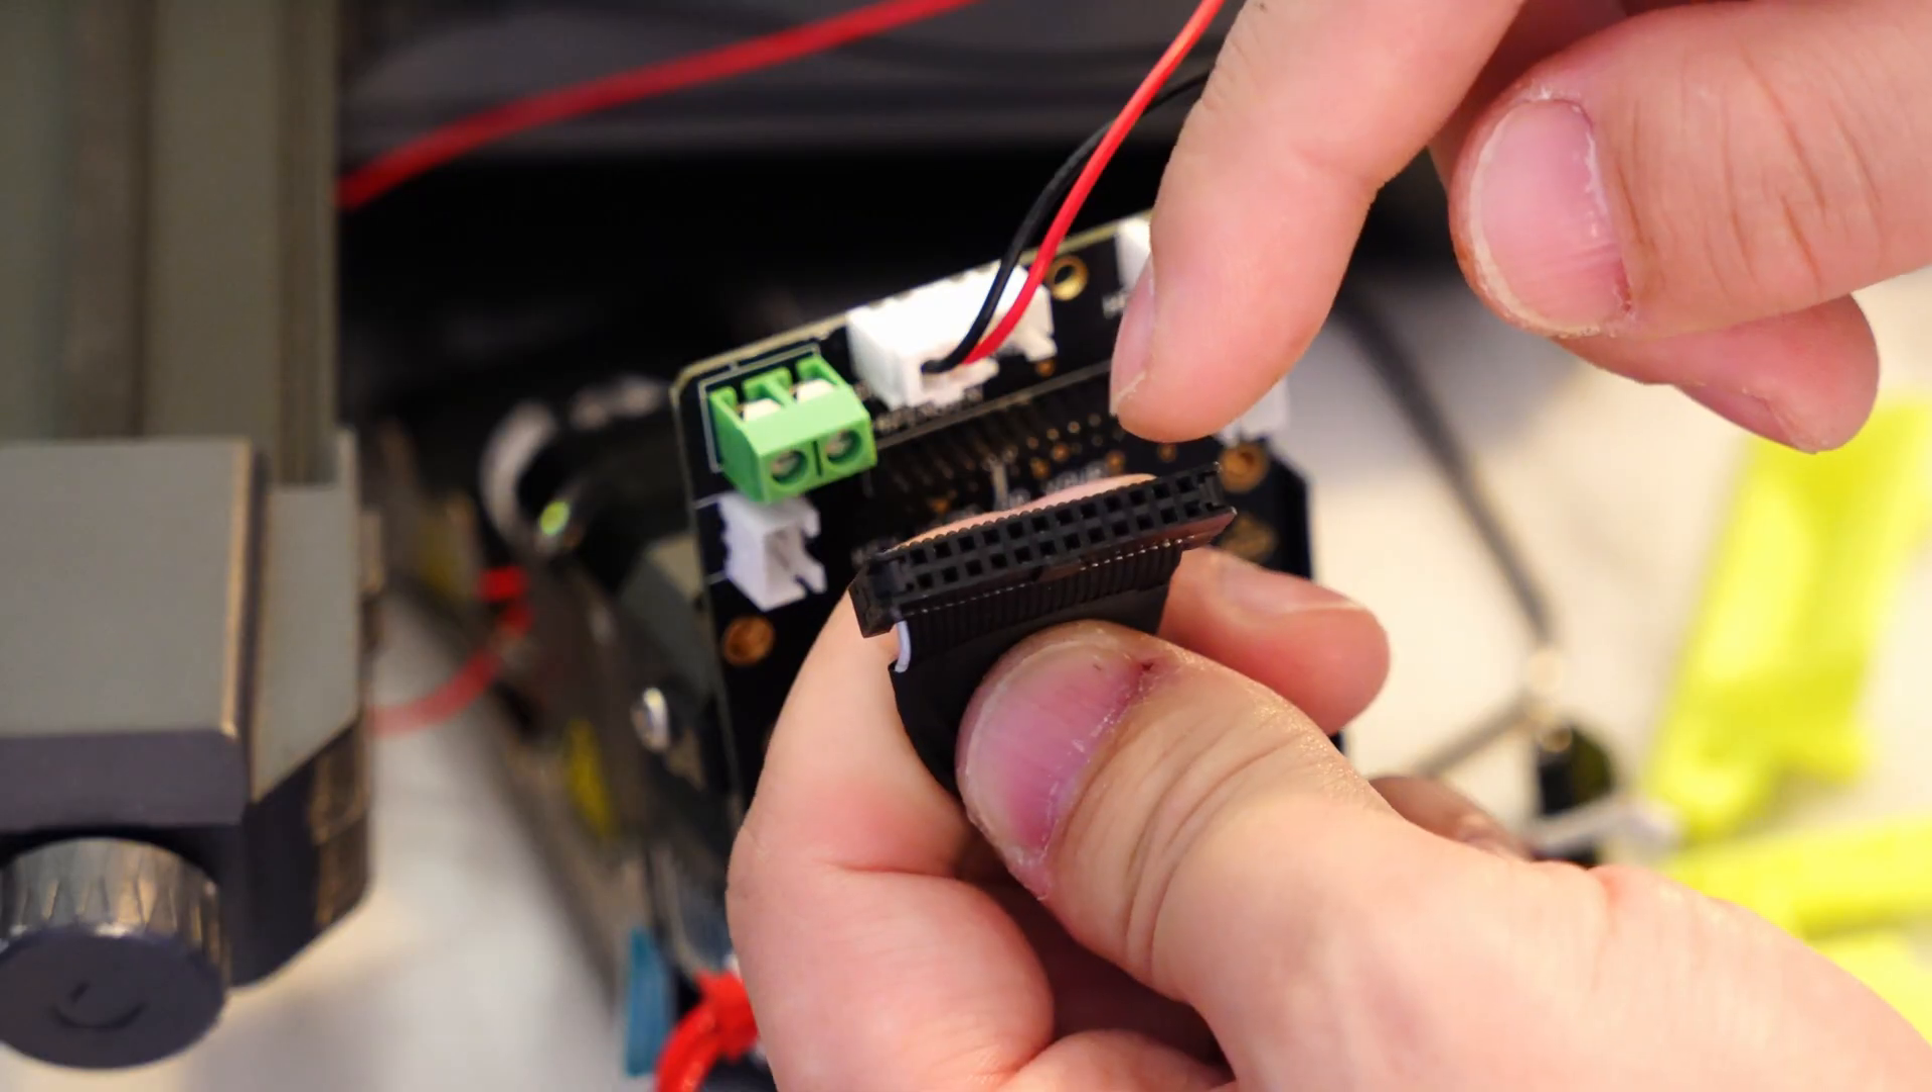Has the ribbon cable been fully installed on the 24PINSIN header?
No.